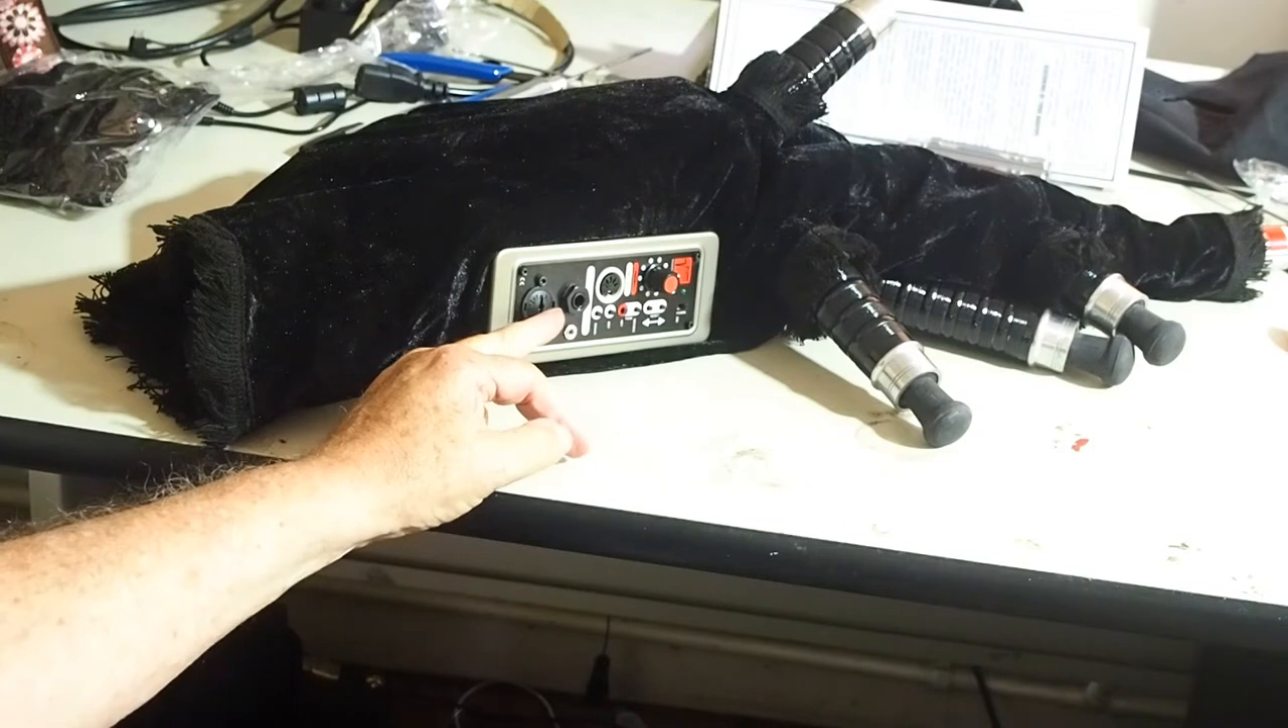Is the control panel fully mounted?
Yes.